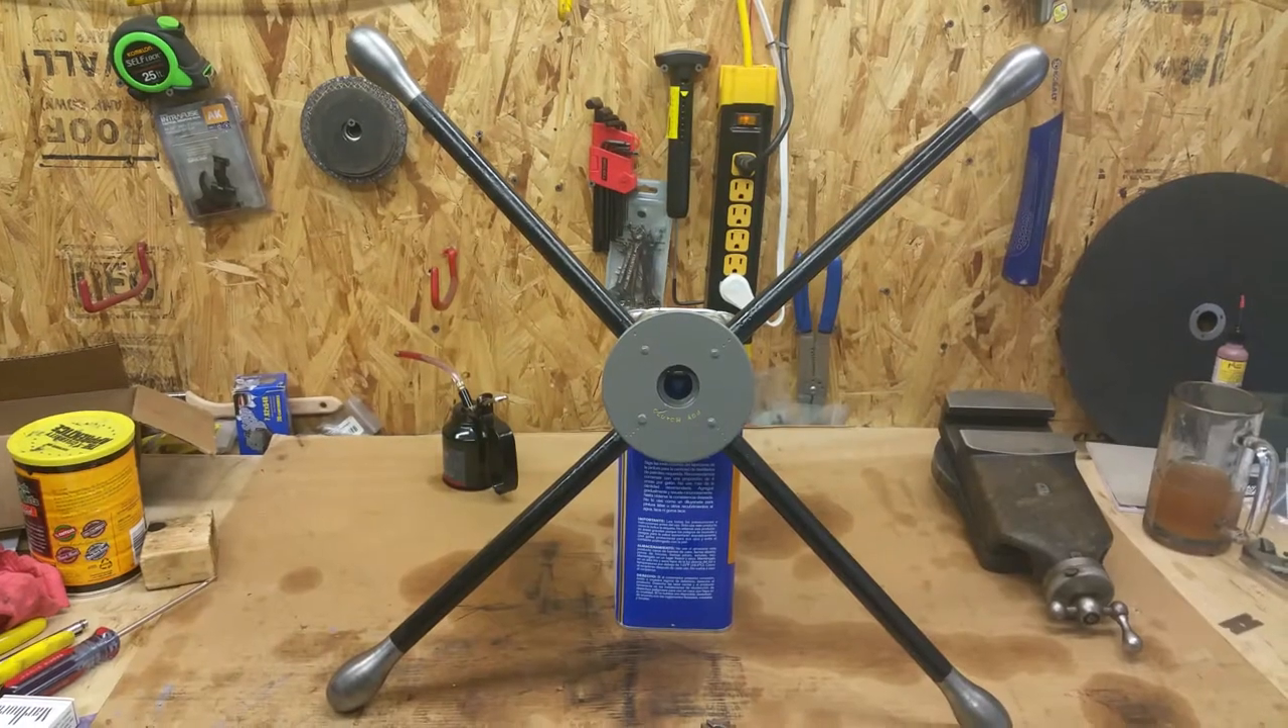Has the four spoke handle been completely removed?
Yes.